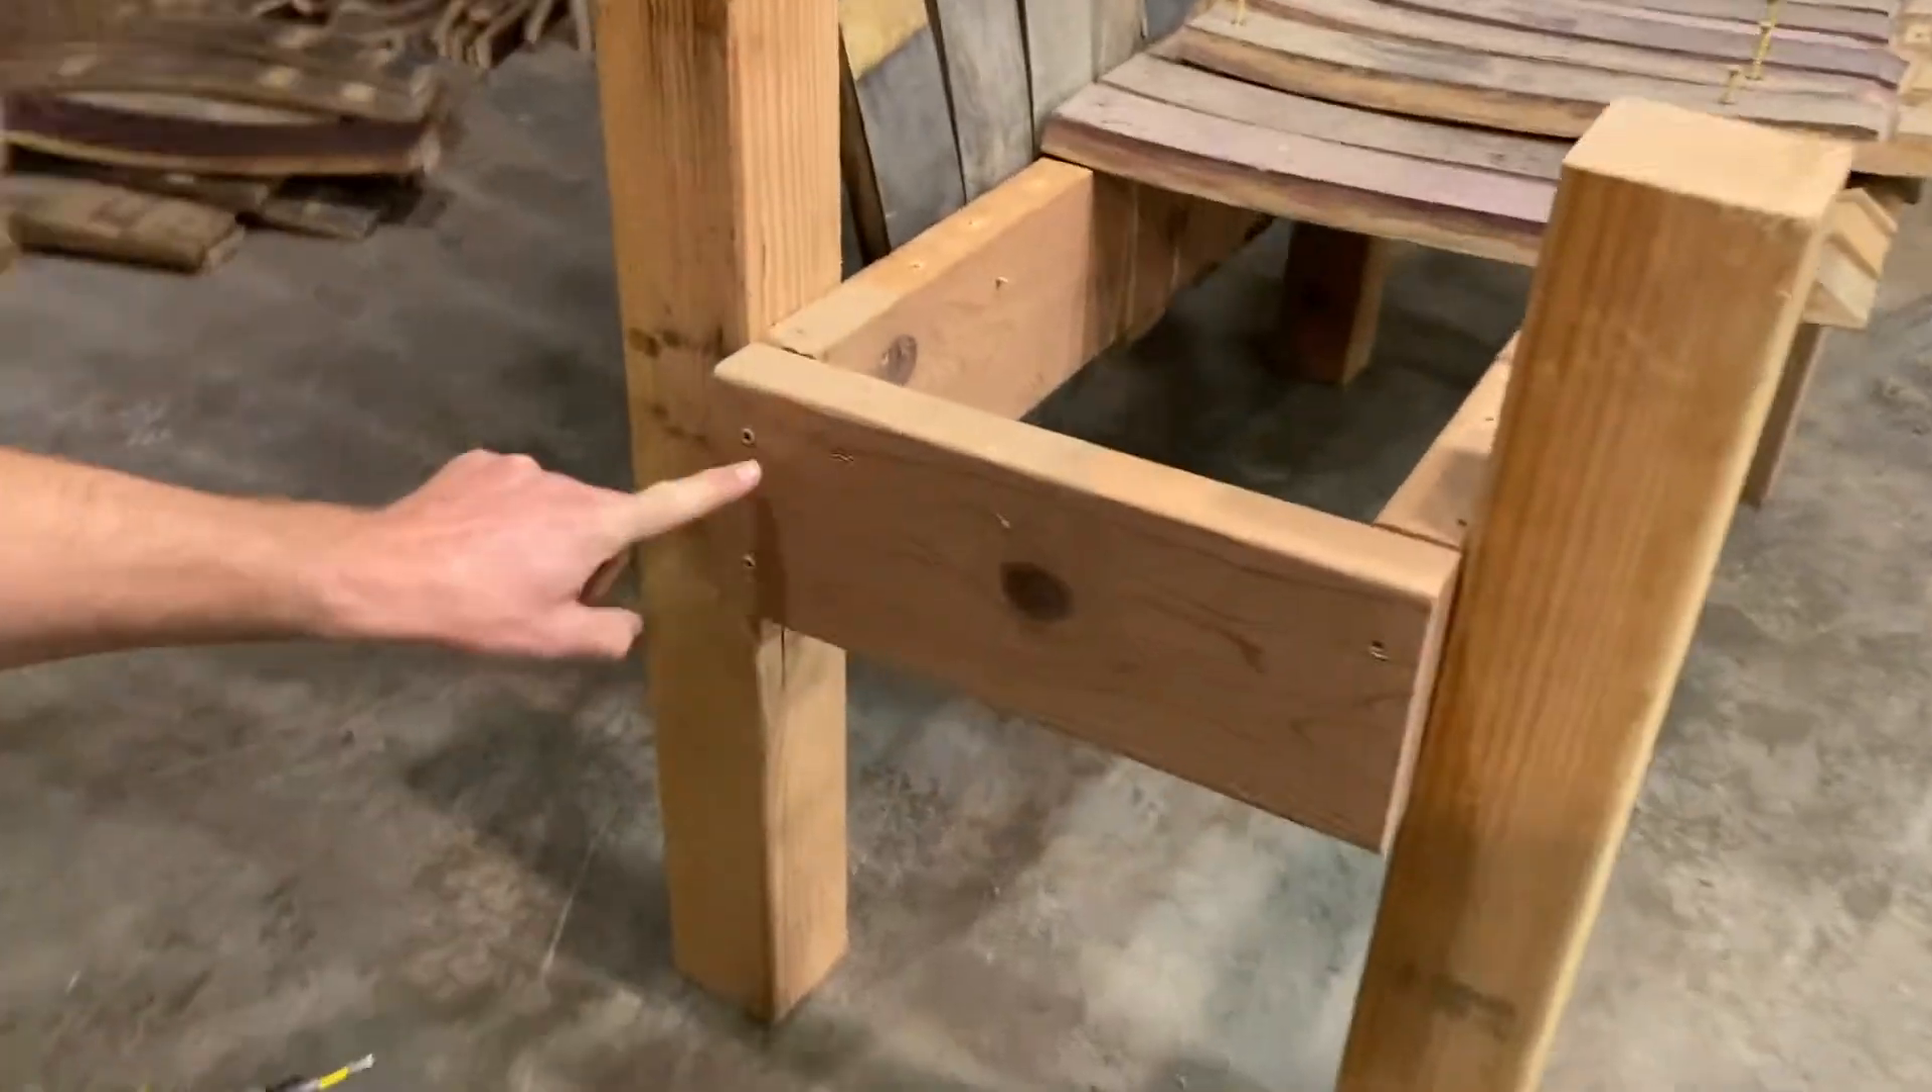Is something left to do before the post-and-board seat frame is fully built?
No.